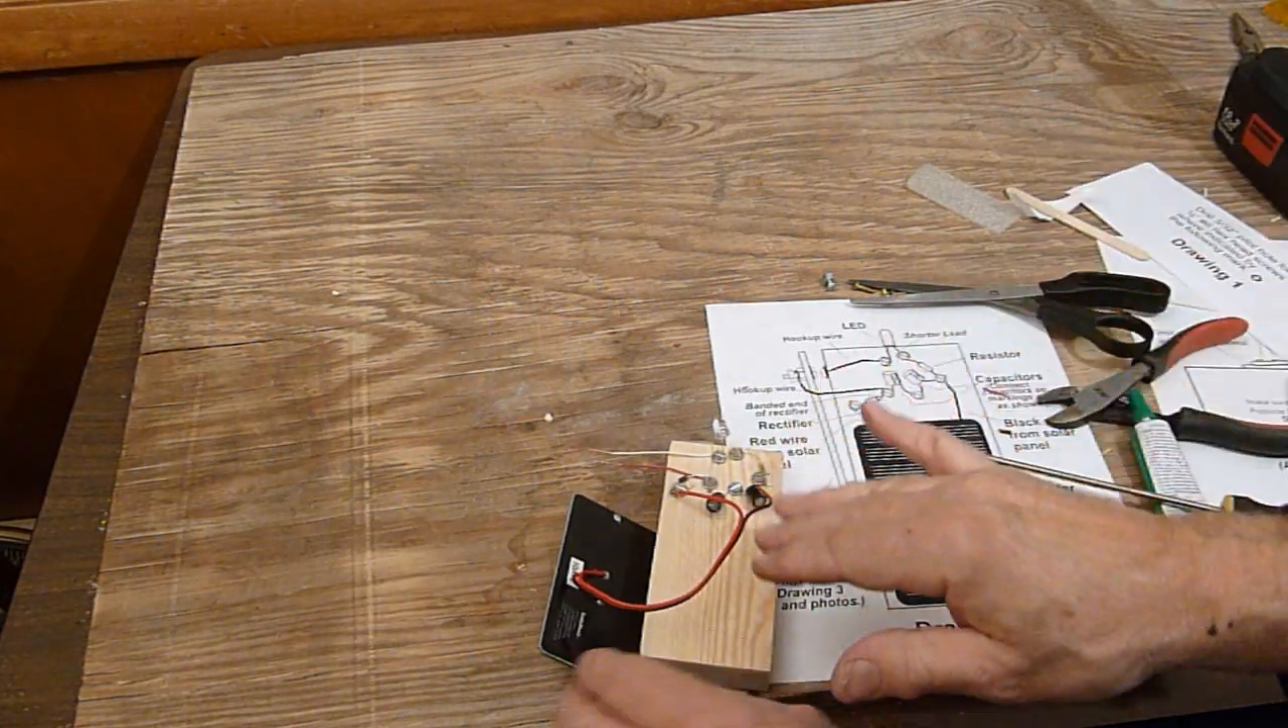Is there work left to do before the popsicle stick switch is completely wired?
Yes.